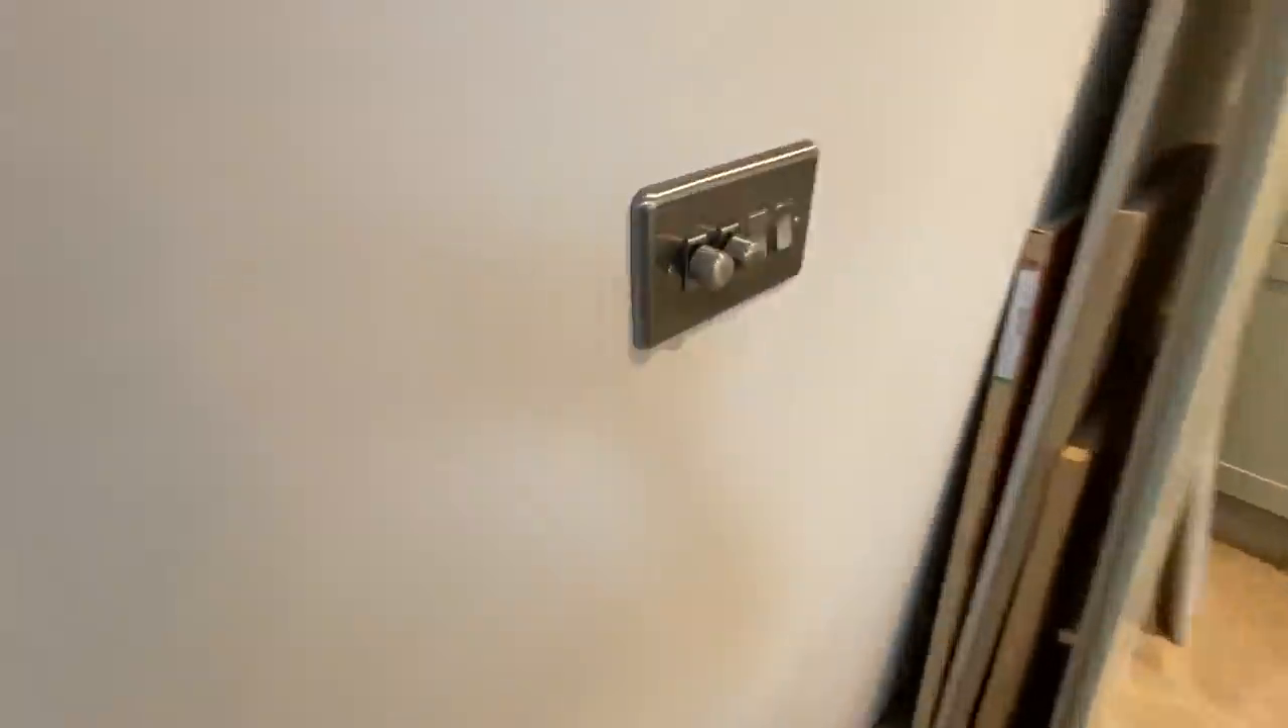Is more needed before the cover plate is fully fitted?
No.